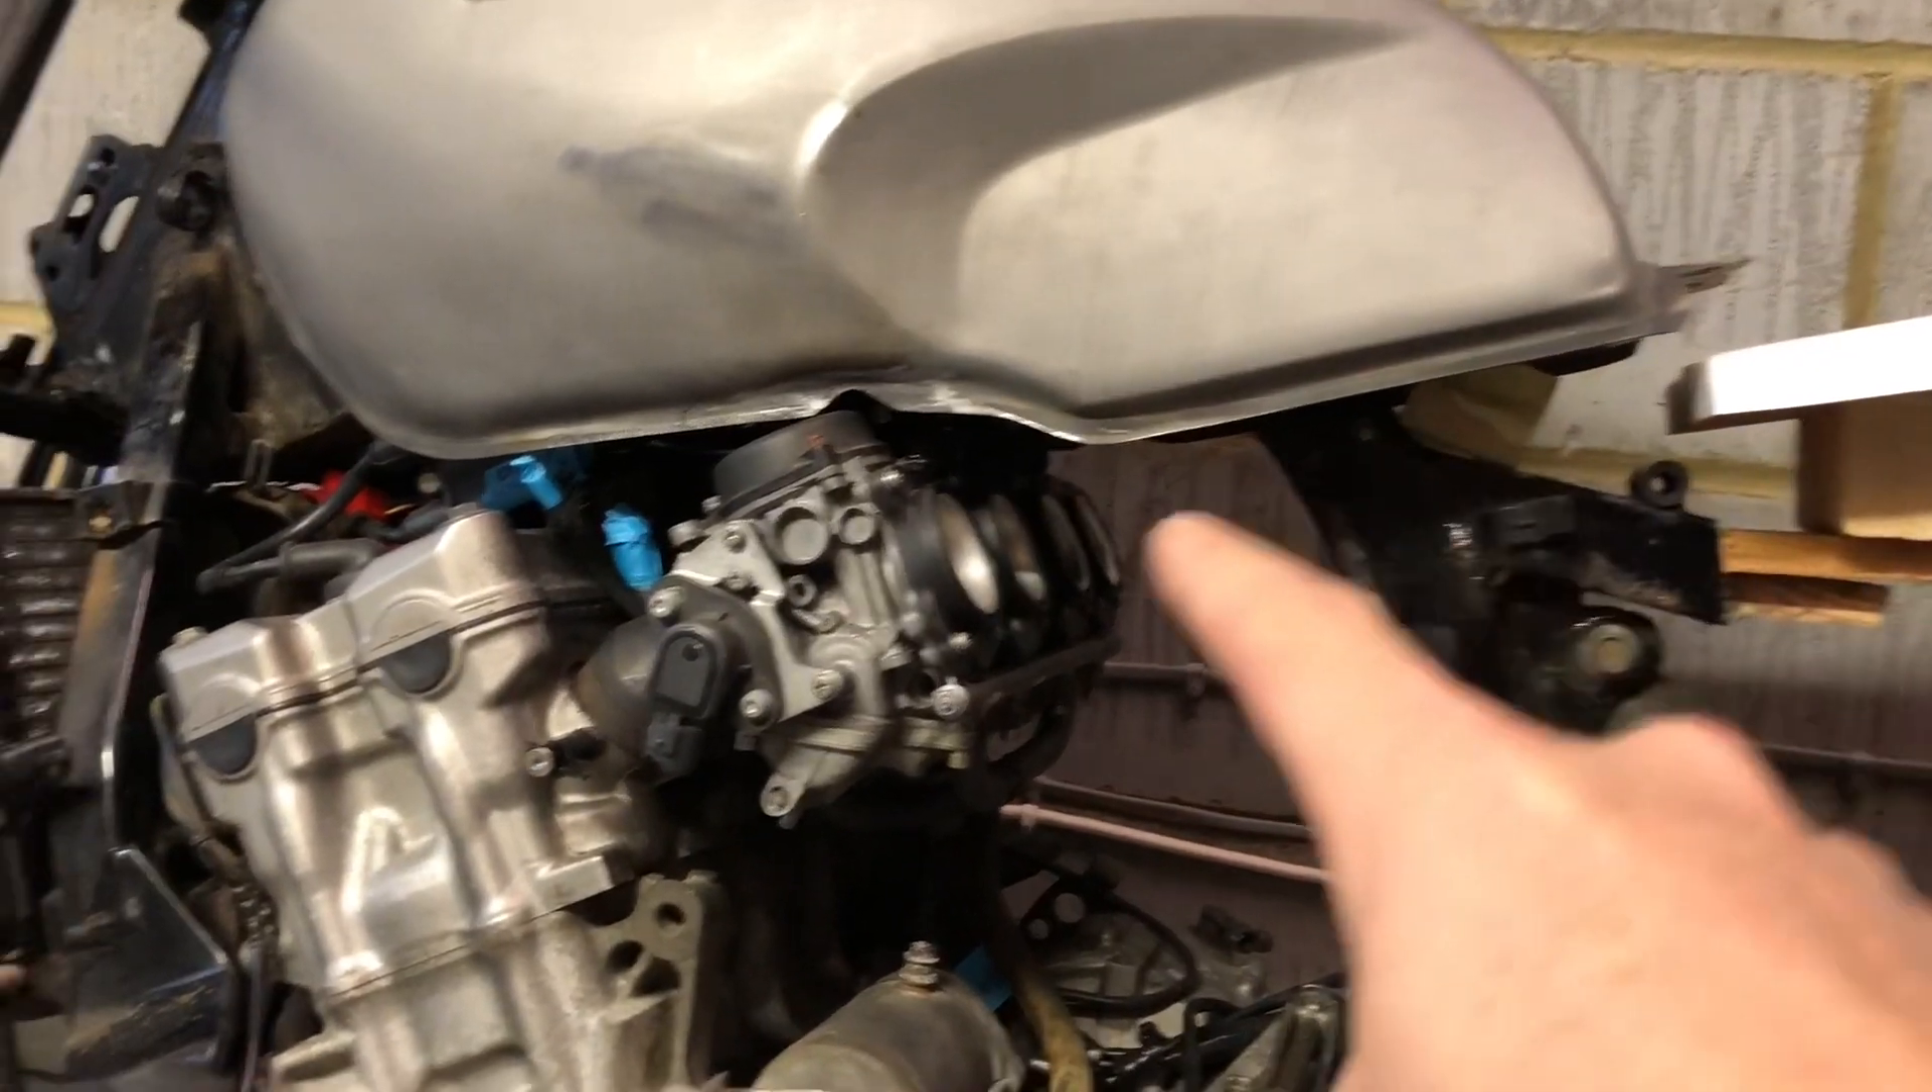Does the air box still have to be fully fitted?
Yes.